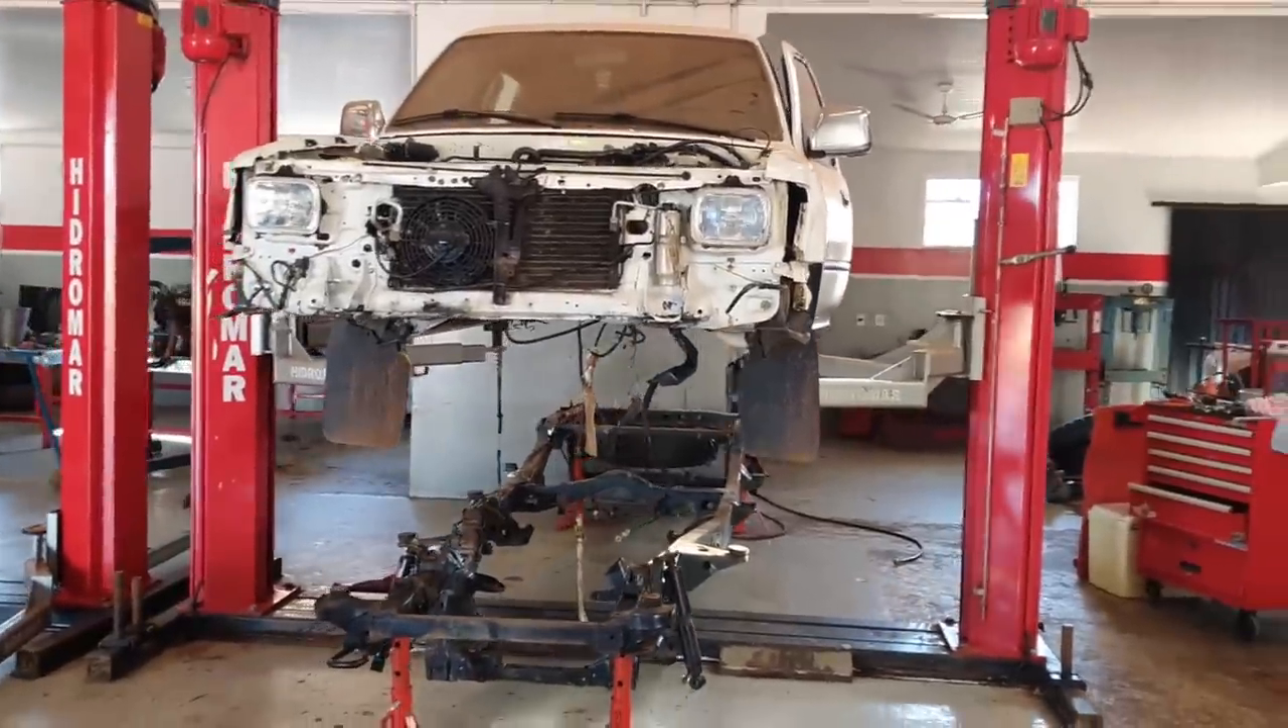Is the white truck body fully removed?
Yes.